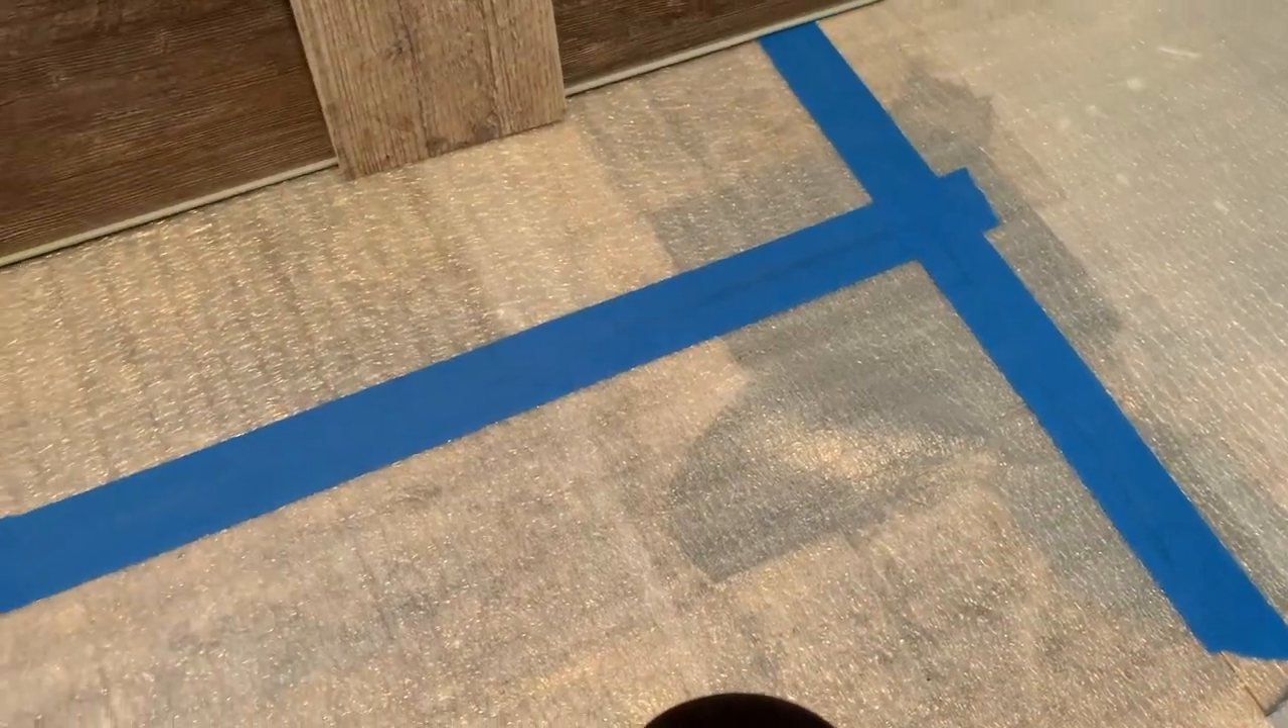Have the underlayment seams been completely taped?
Yes.